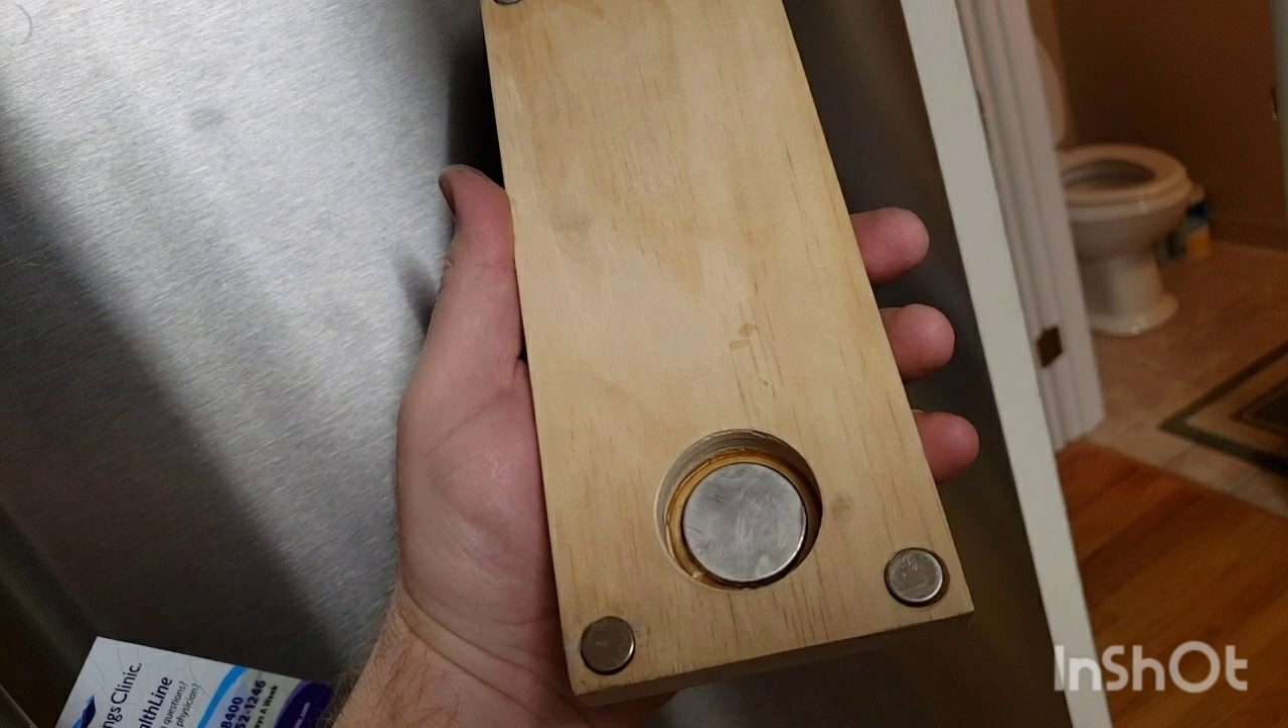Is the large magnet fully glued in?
Yes.